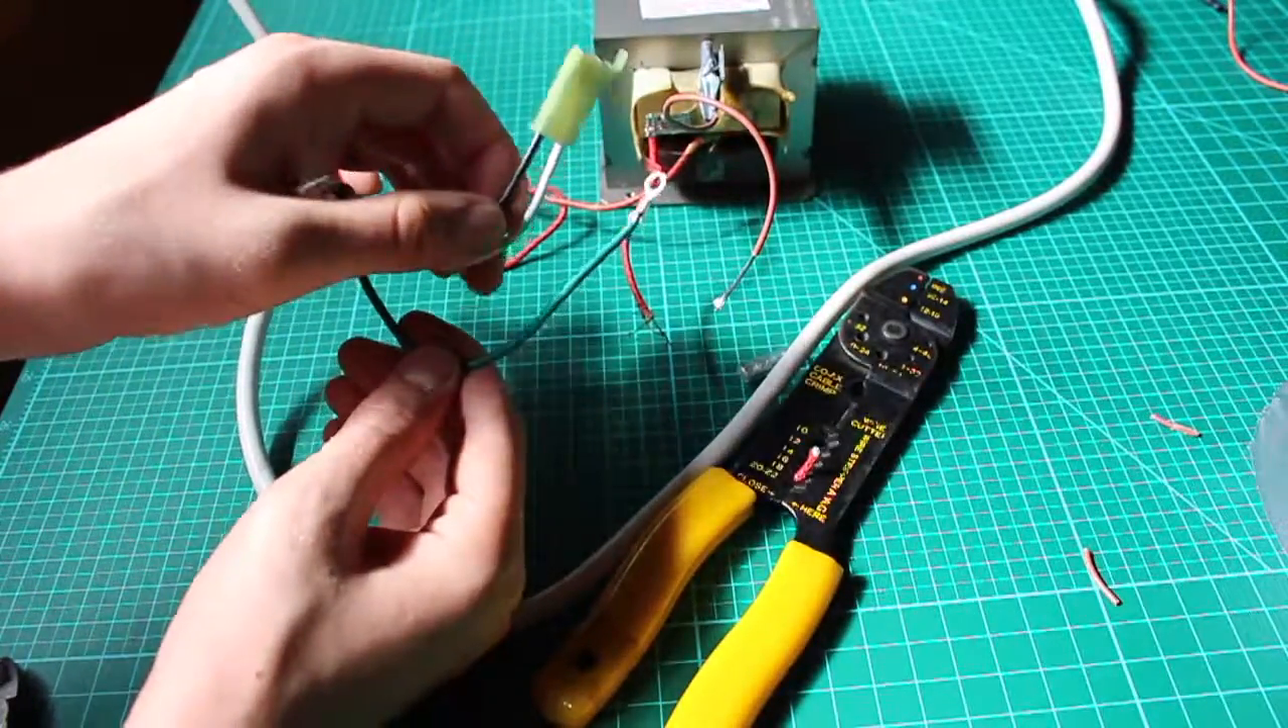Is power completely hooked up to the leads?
No.